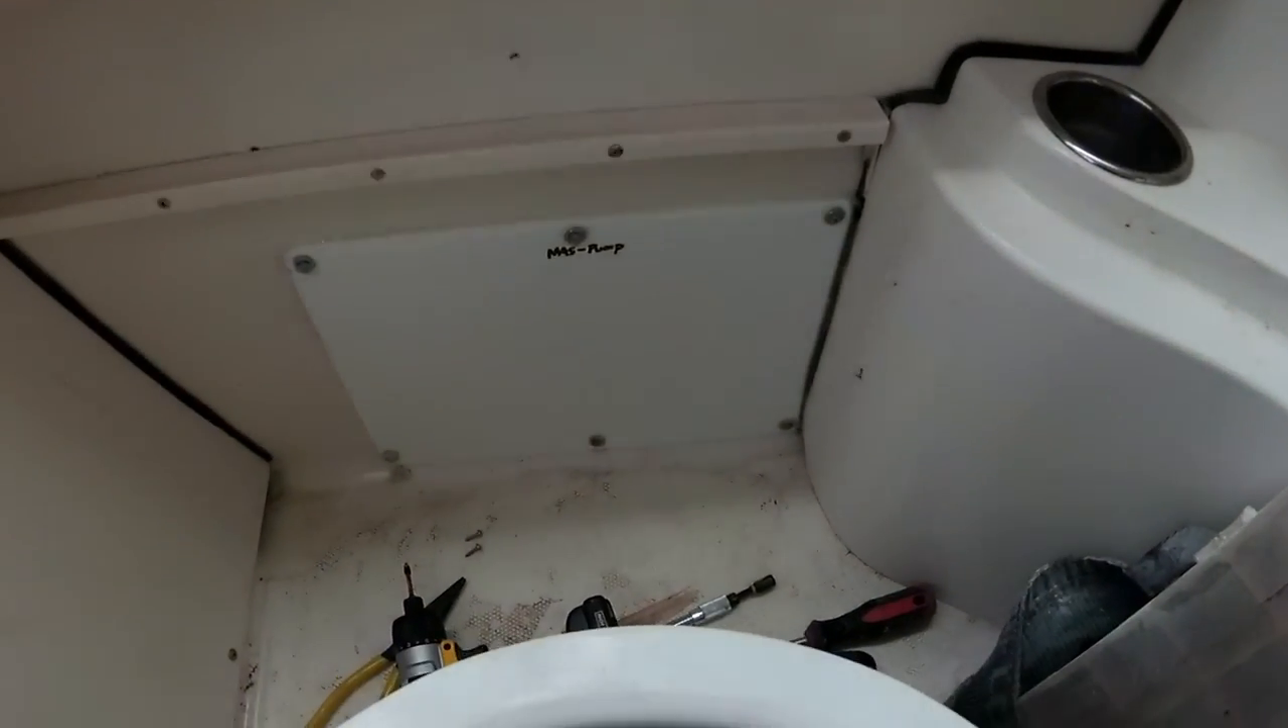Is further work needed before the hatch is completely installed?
No.